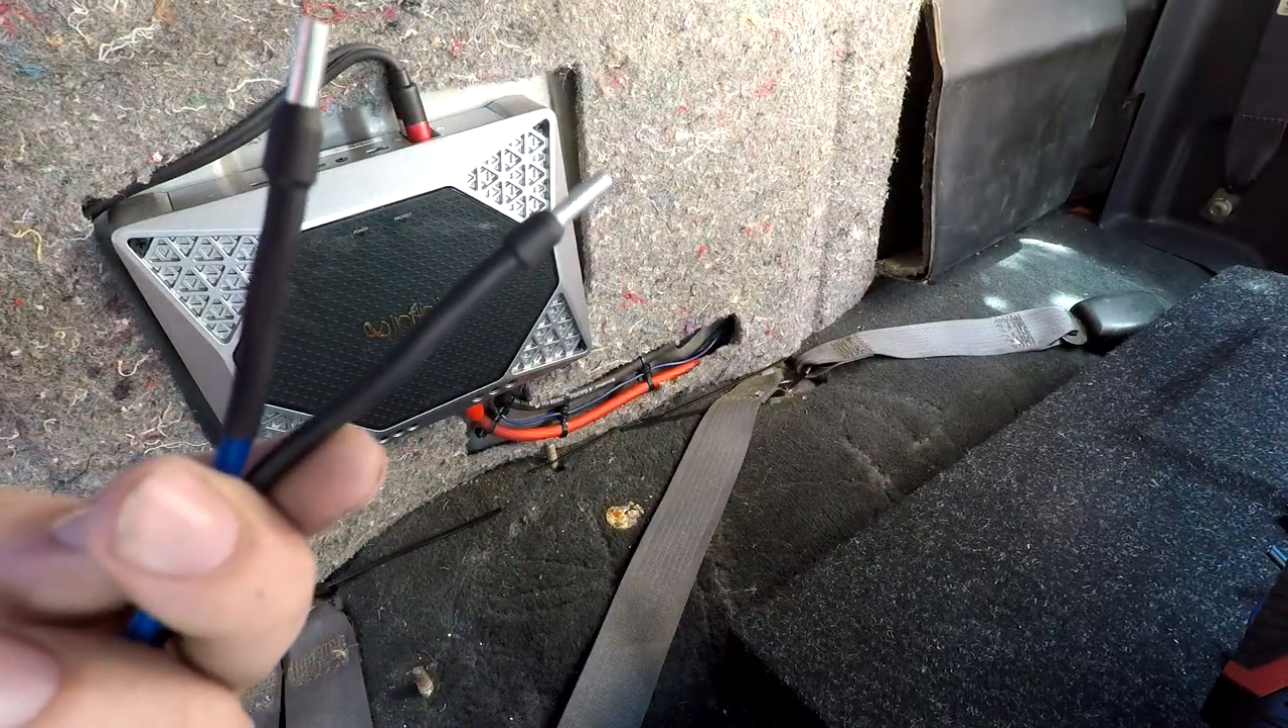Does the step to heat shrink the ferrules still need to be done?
No.